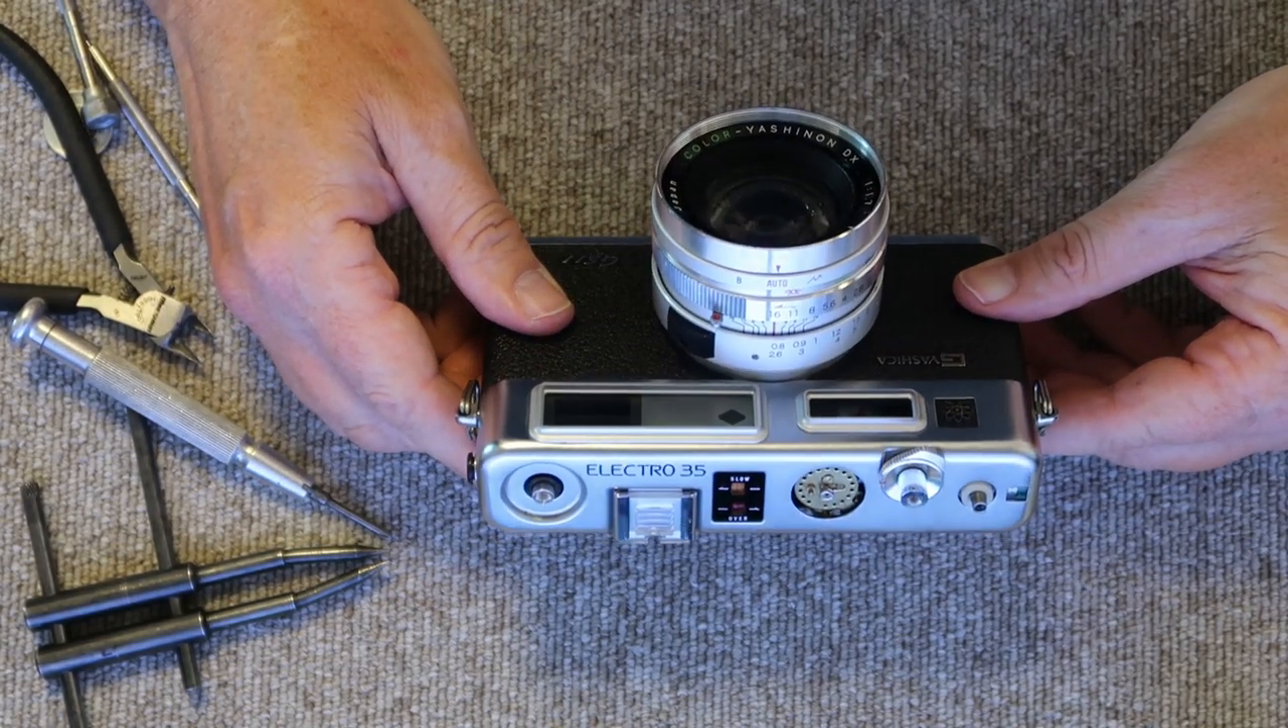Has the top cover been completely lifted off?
No.